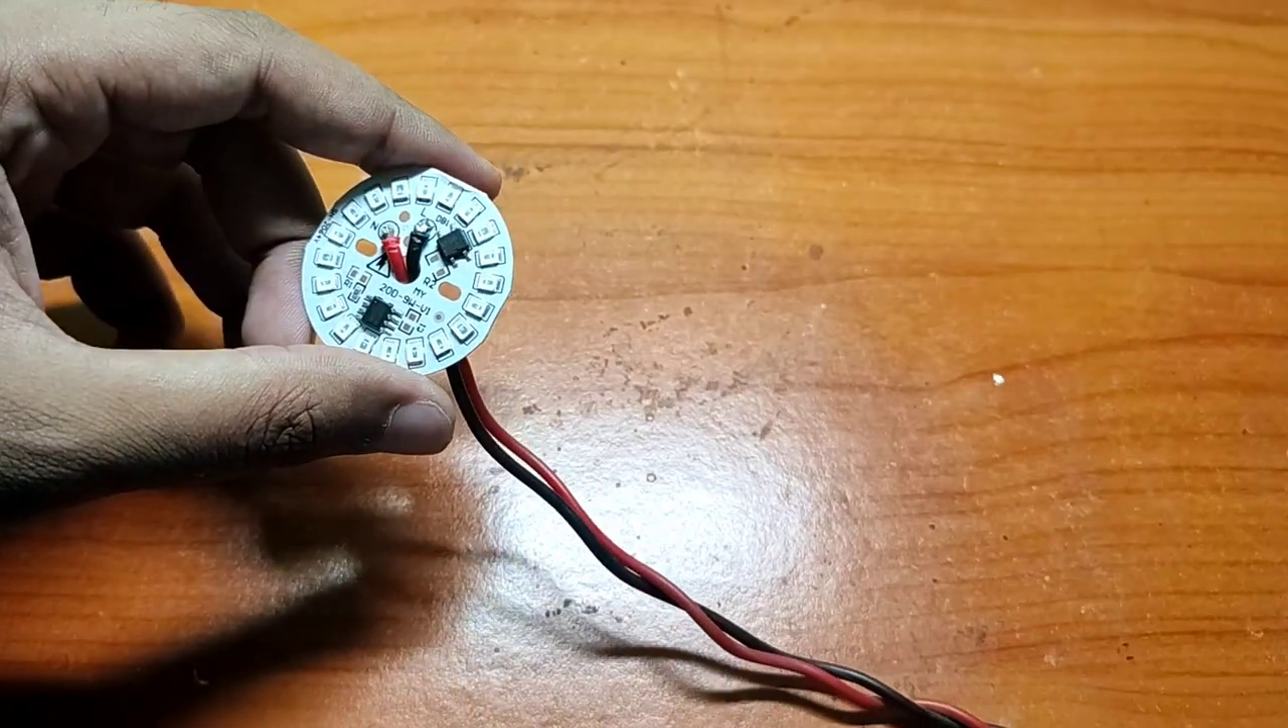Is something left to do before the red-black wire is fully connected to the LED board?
No.